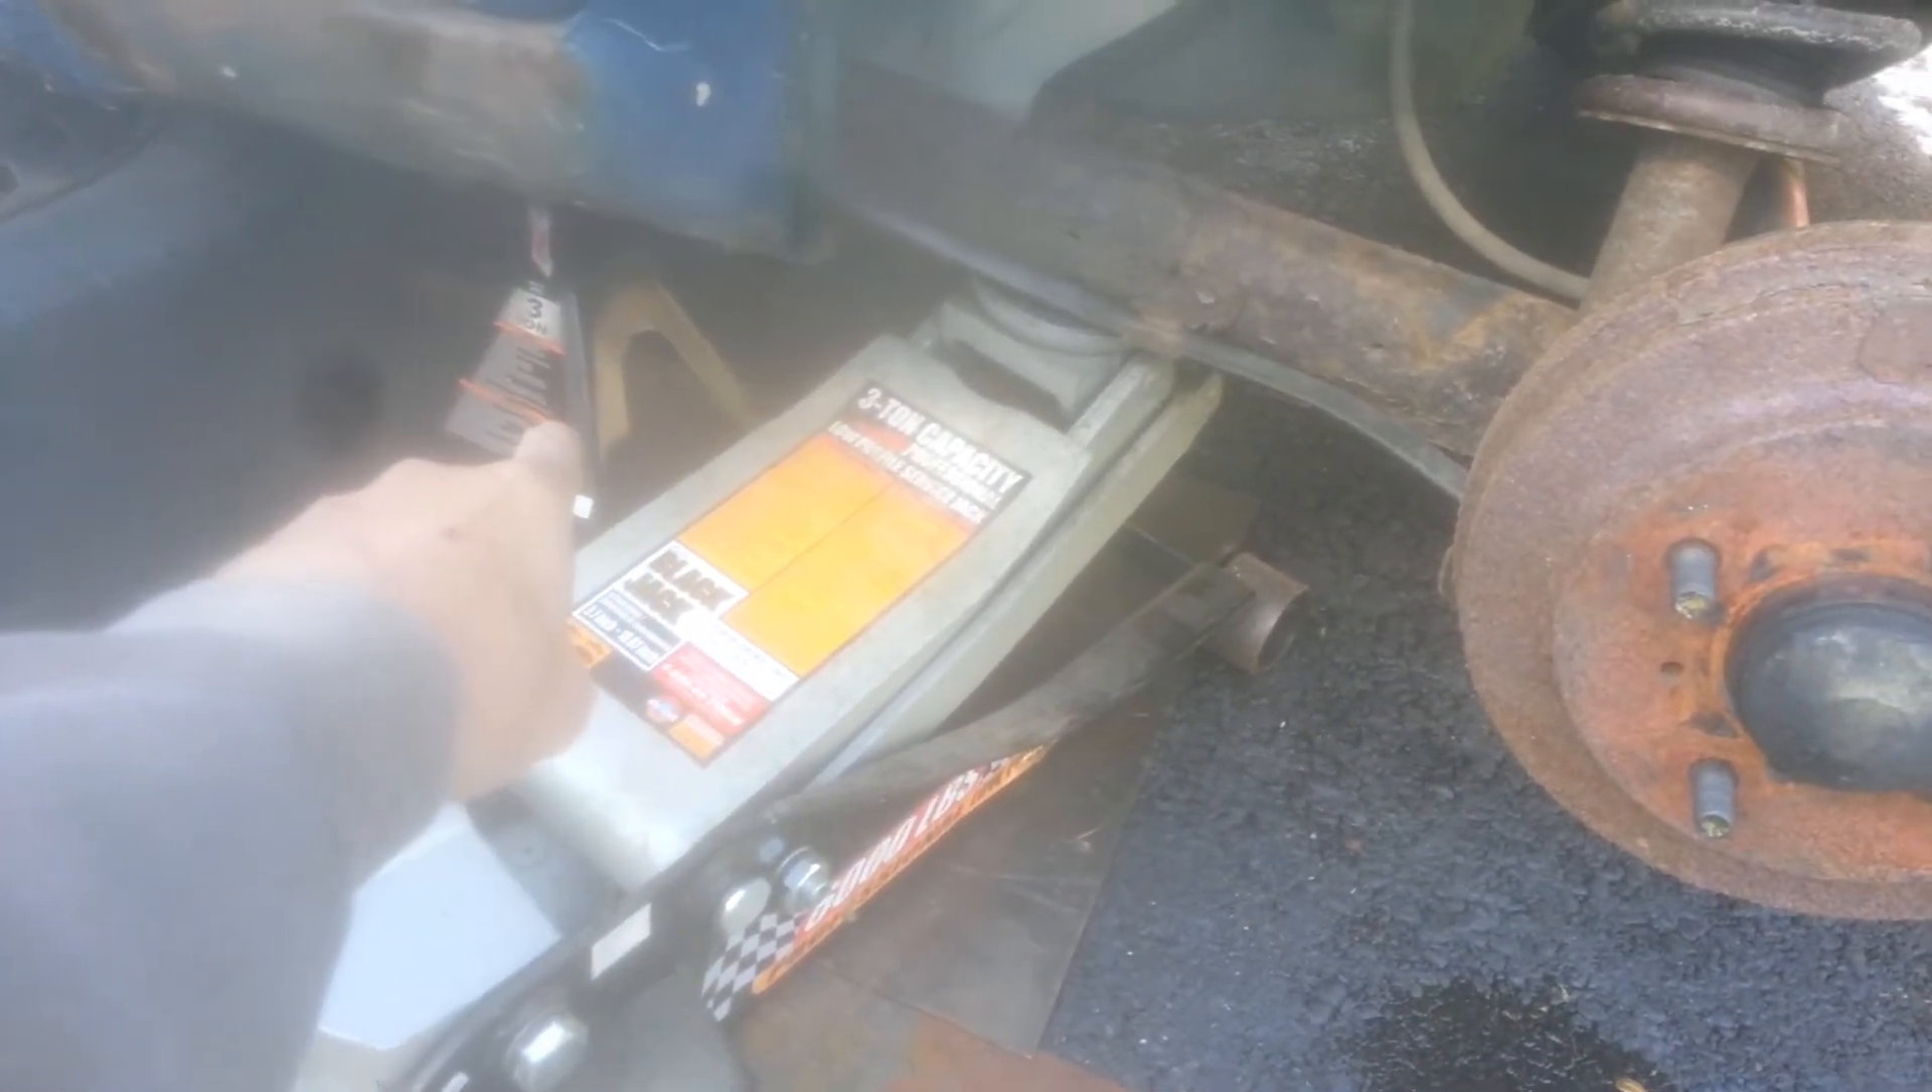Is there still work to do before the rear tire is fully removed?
No.